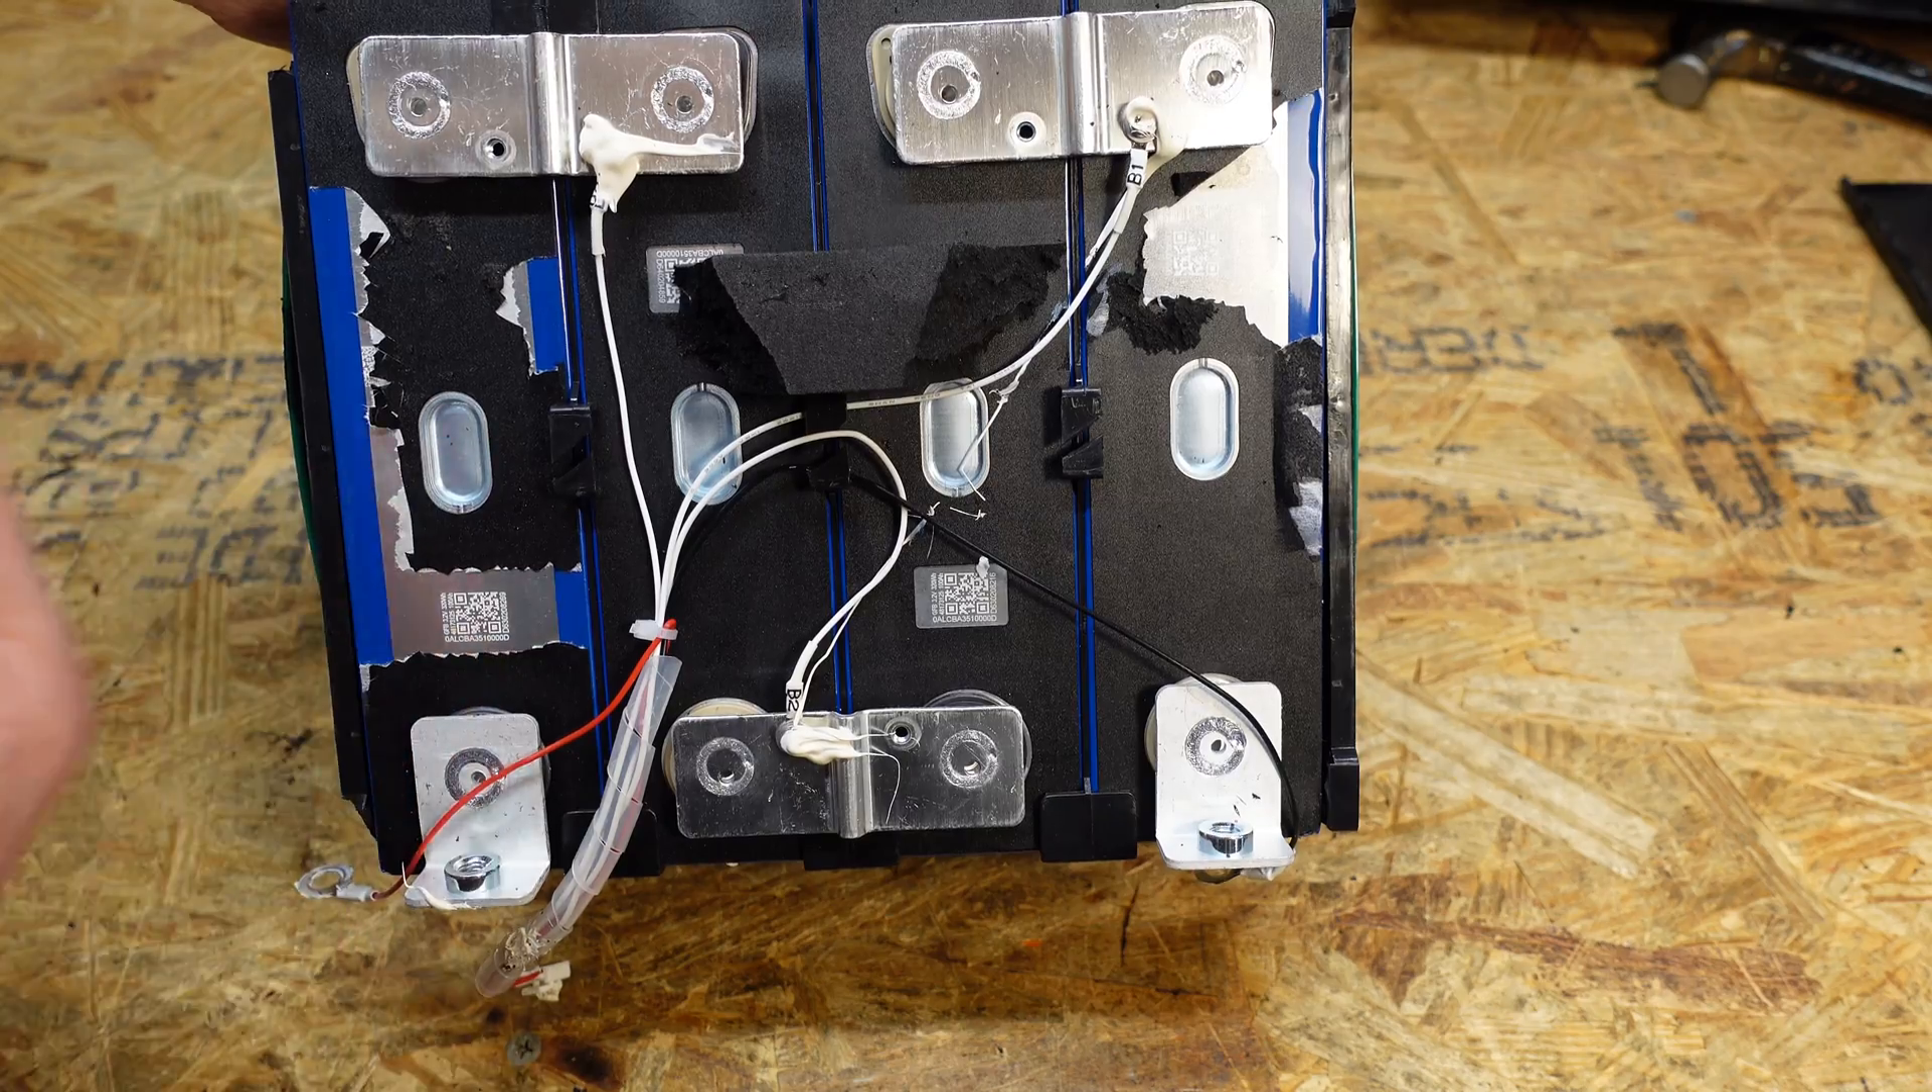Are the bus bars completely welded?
Yes.